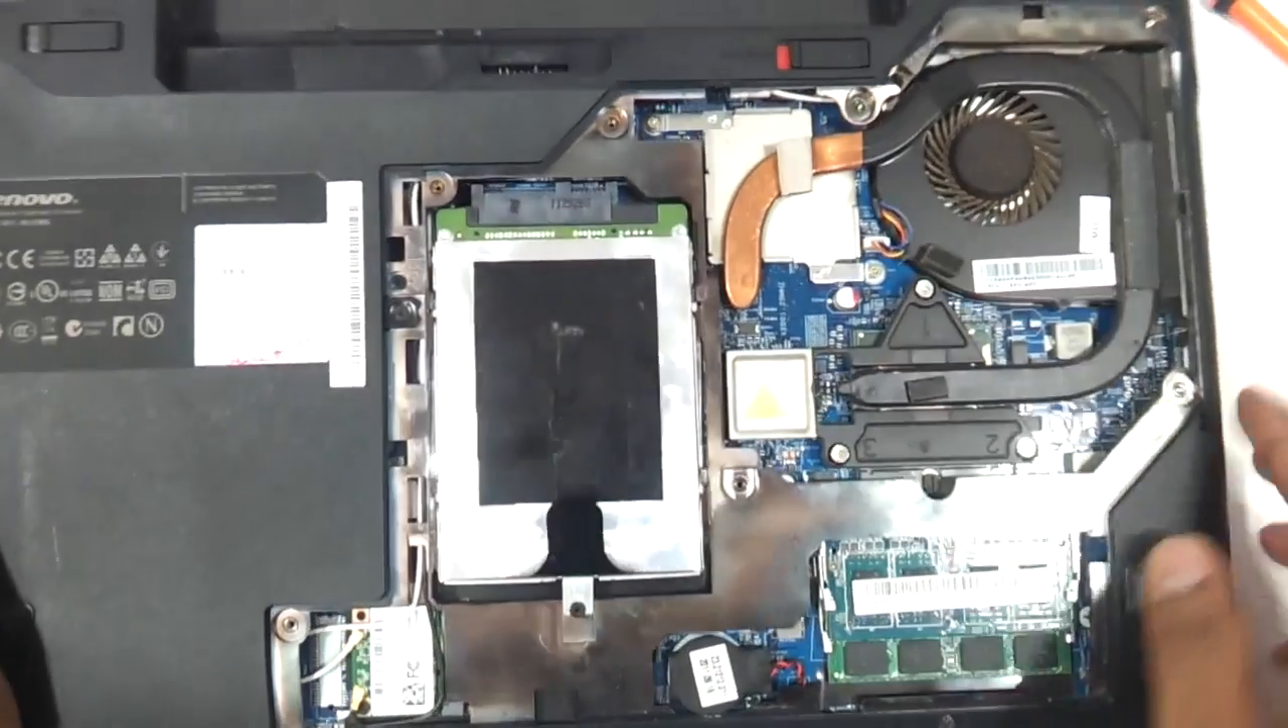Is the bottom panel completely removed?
Yes.